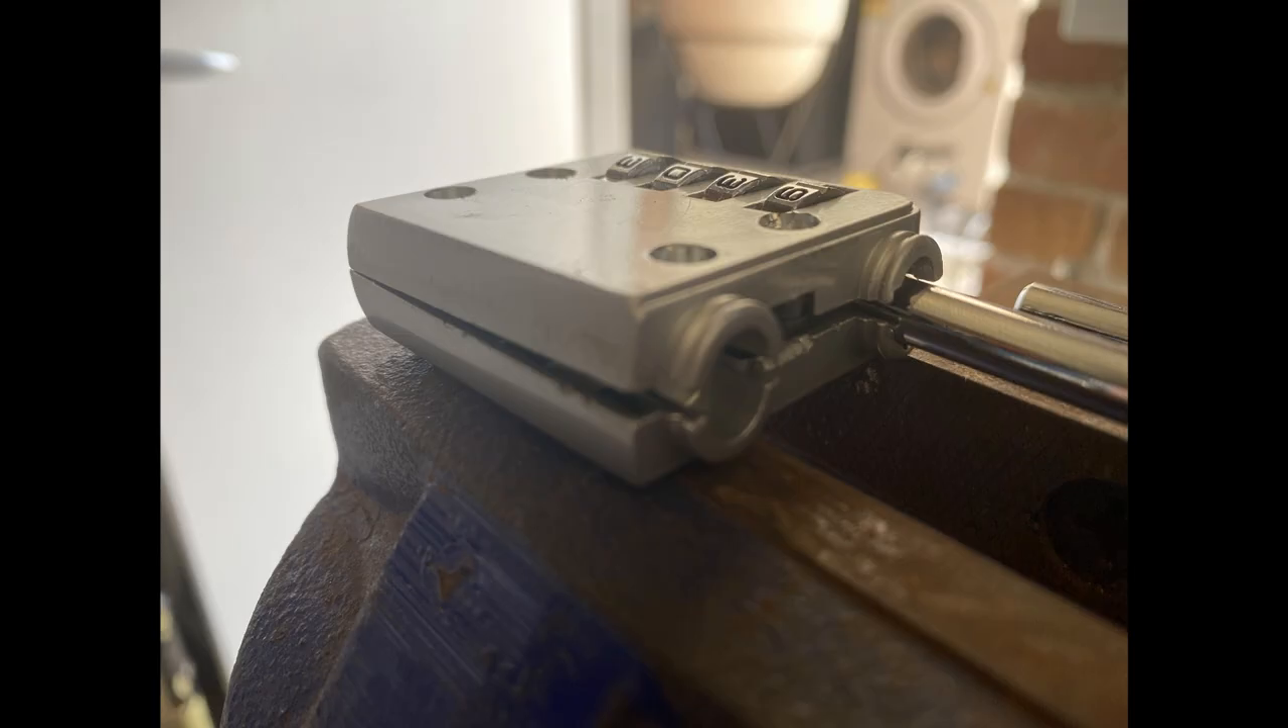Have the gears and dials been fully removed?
No.